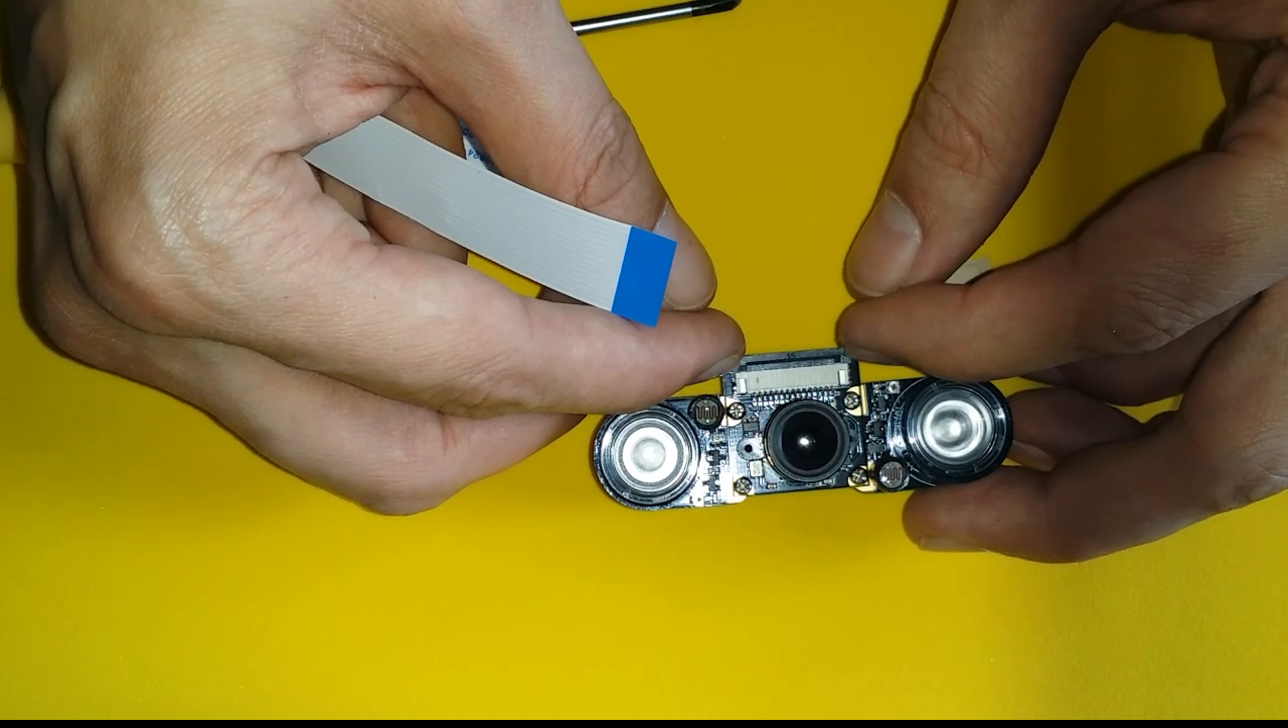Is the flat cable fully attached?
No.